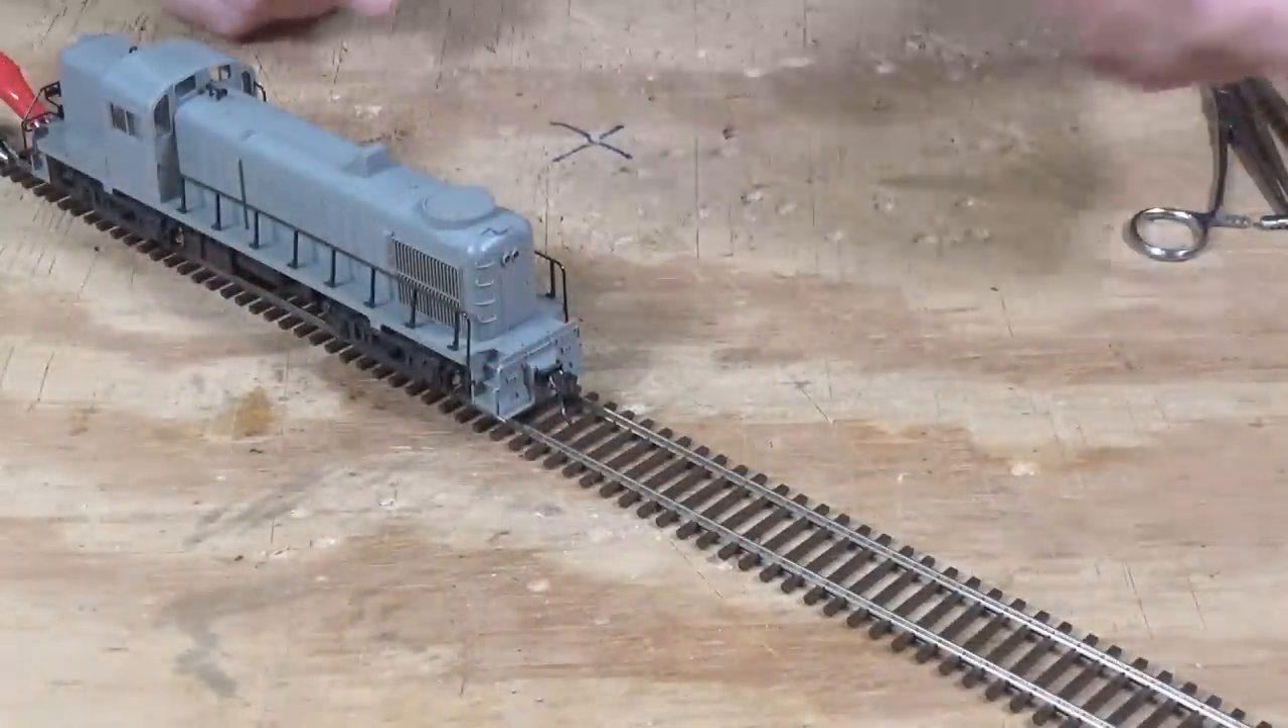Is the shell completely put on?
Yes.